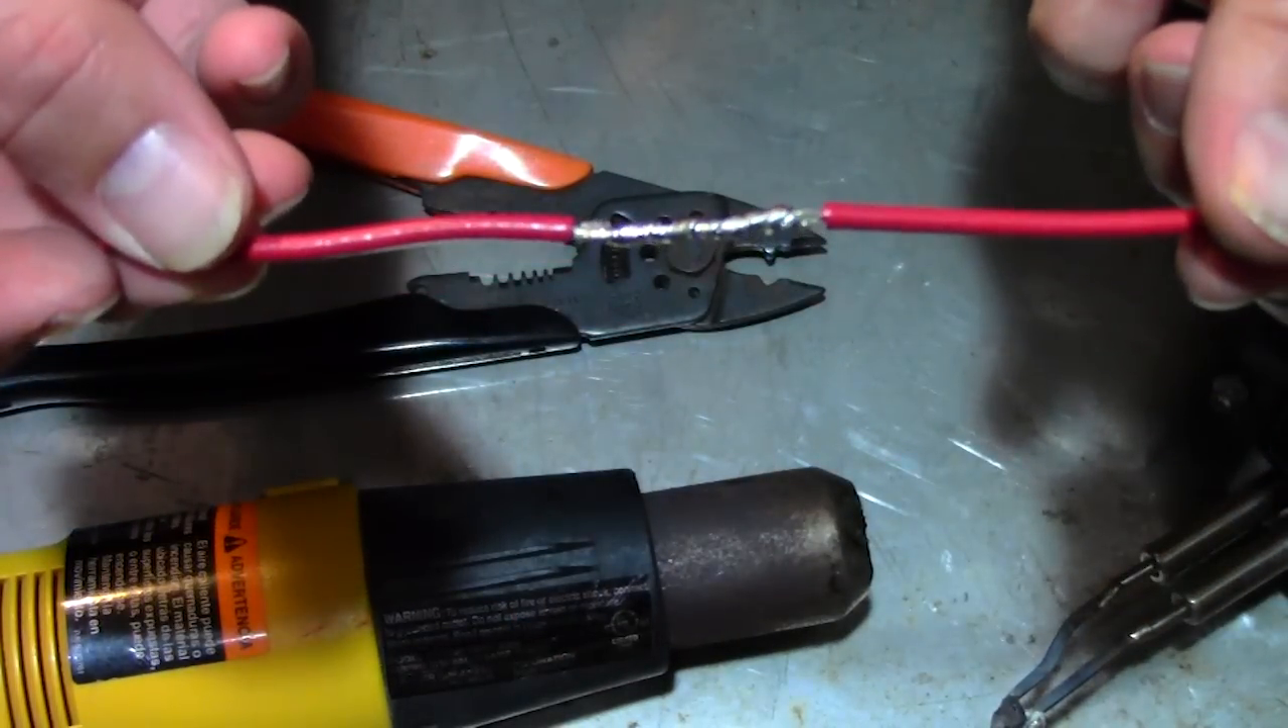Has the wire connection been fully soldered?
Yes.